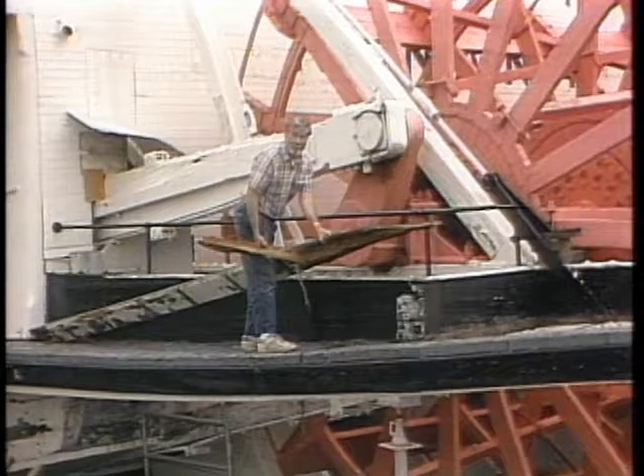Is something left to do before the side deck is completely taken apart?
Yes.